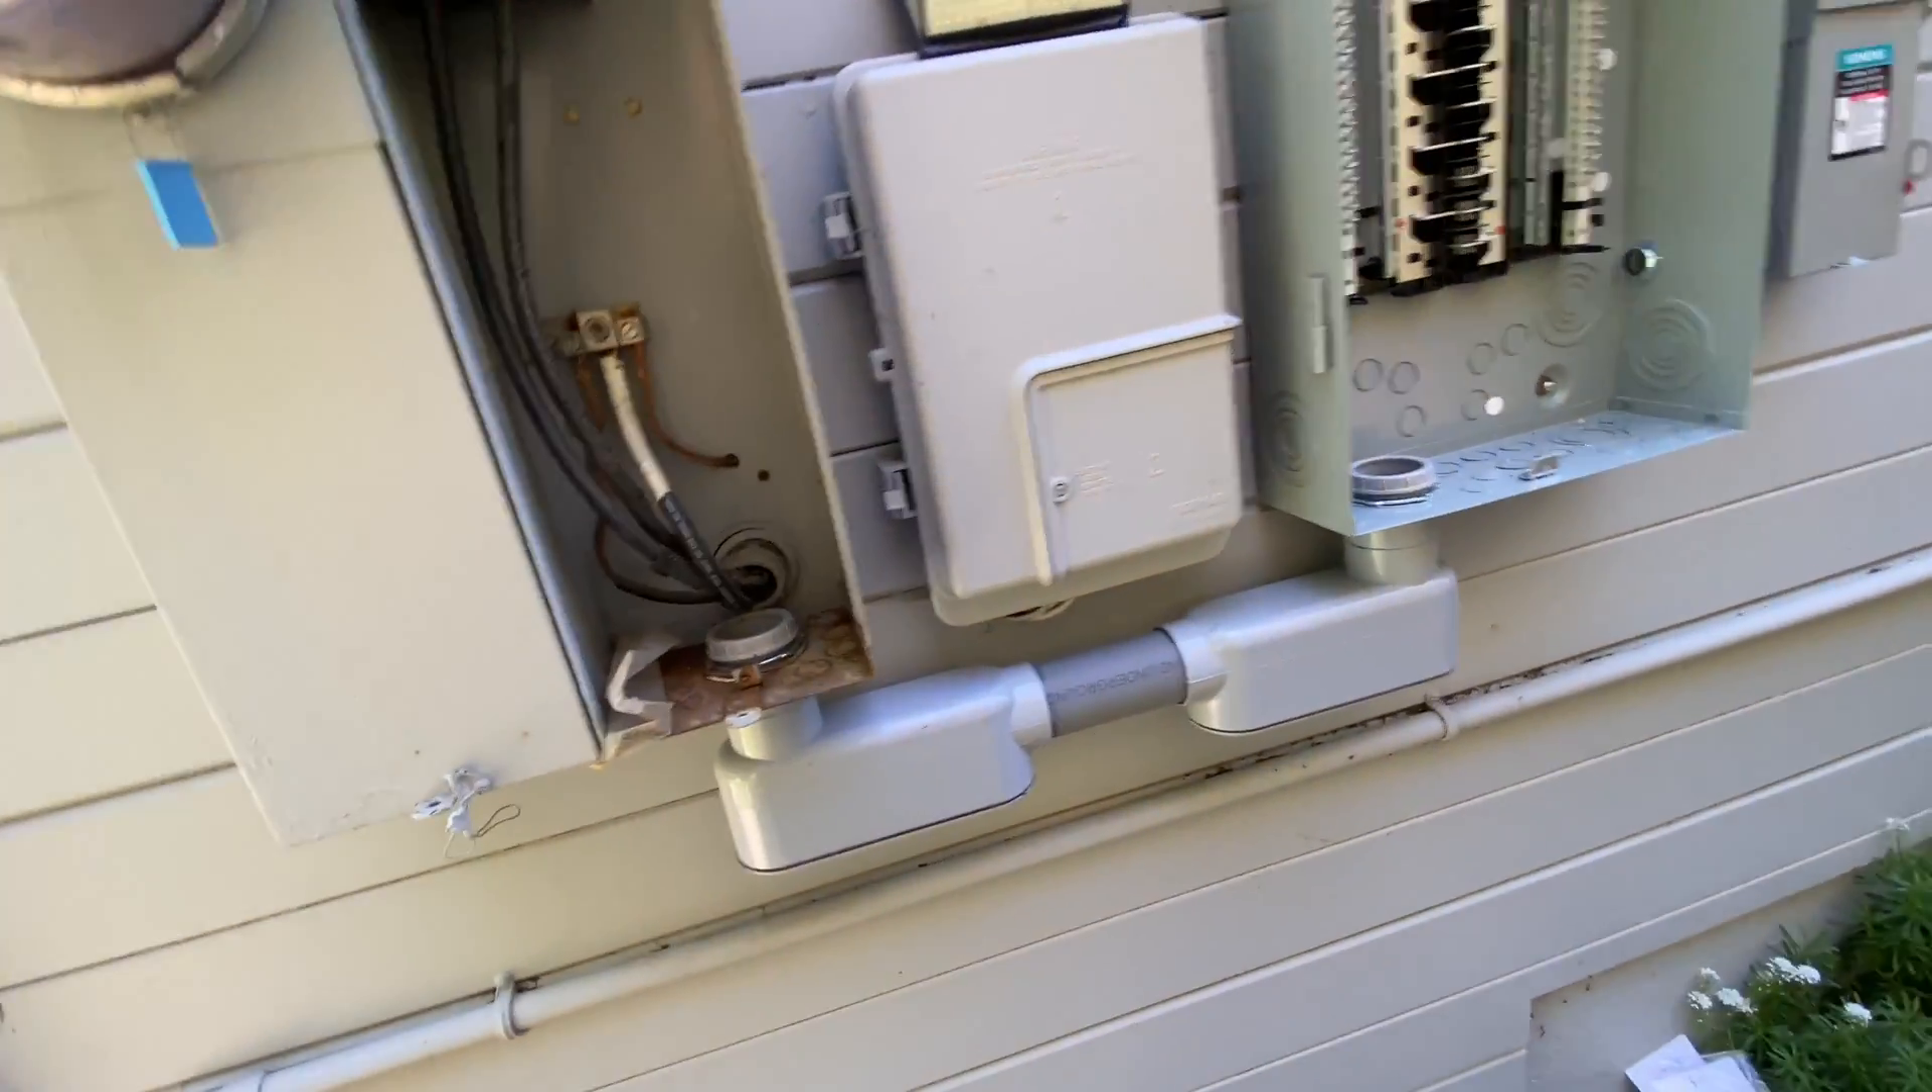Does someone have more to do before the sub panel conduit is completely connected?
No.